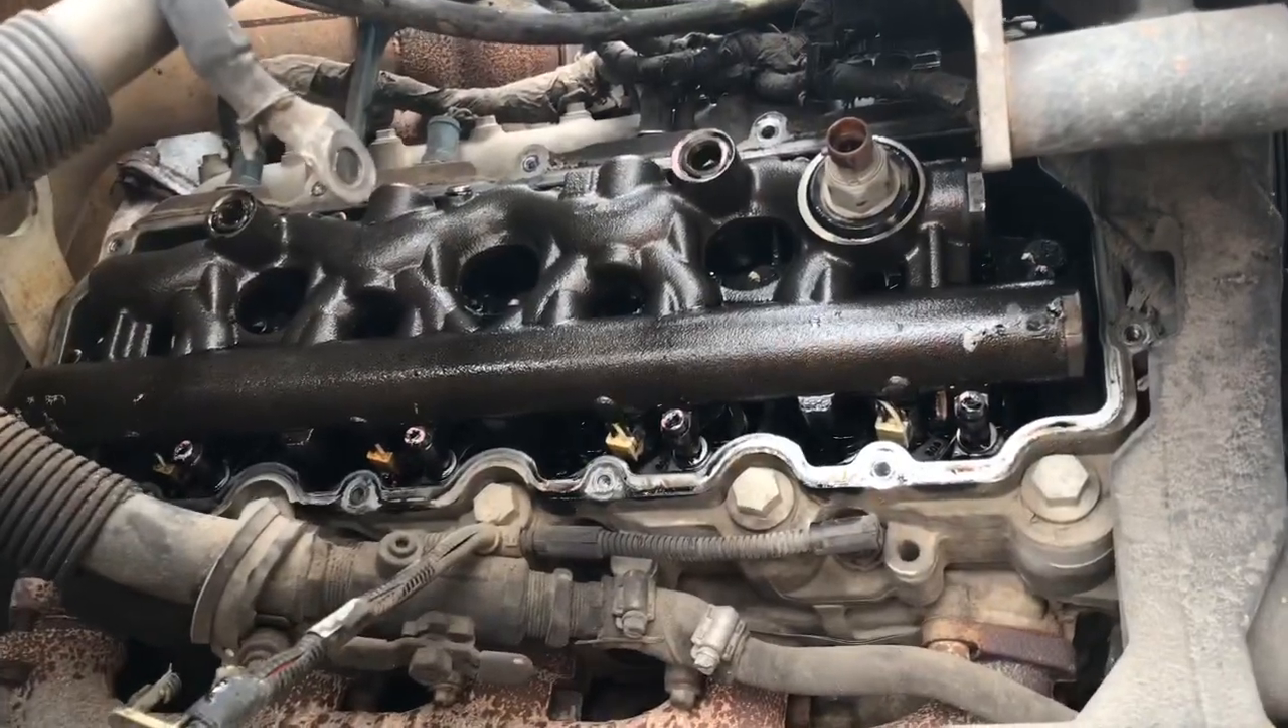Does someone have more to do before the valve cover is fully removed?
No.